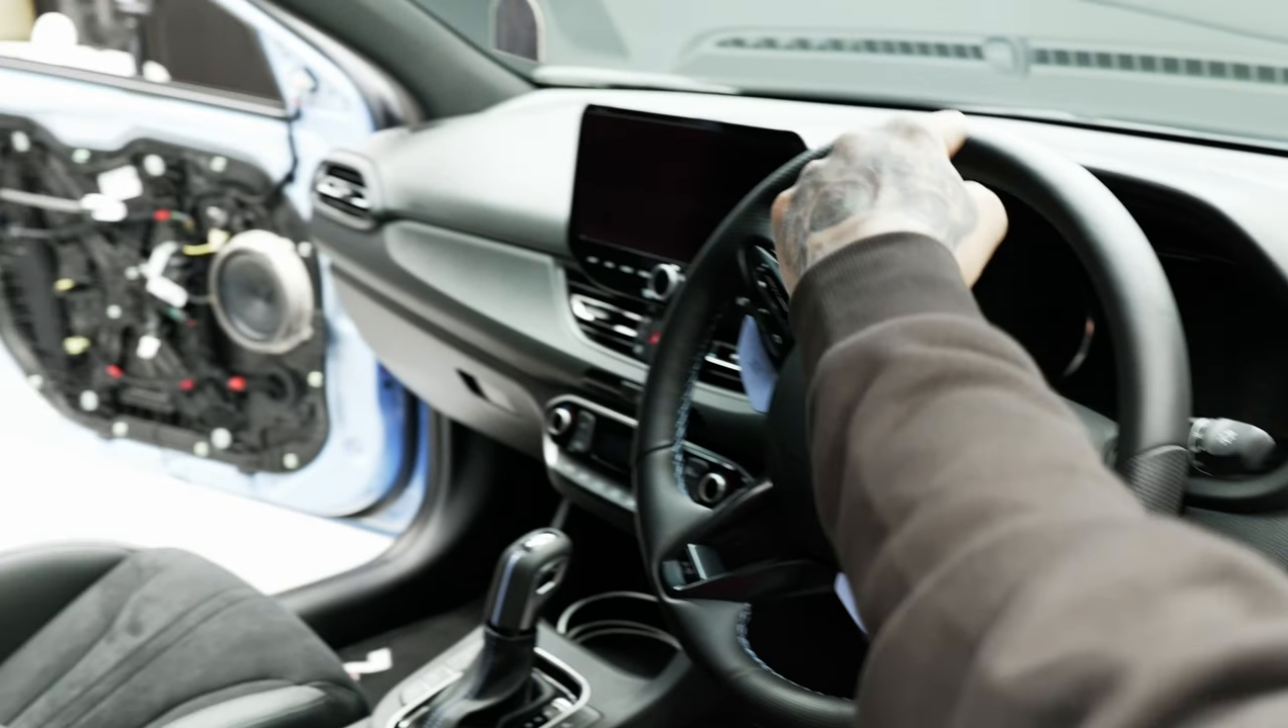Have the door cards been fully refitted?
No.